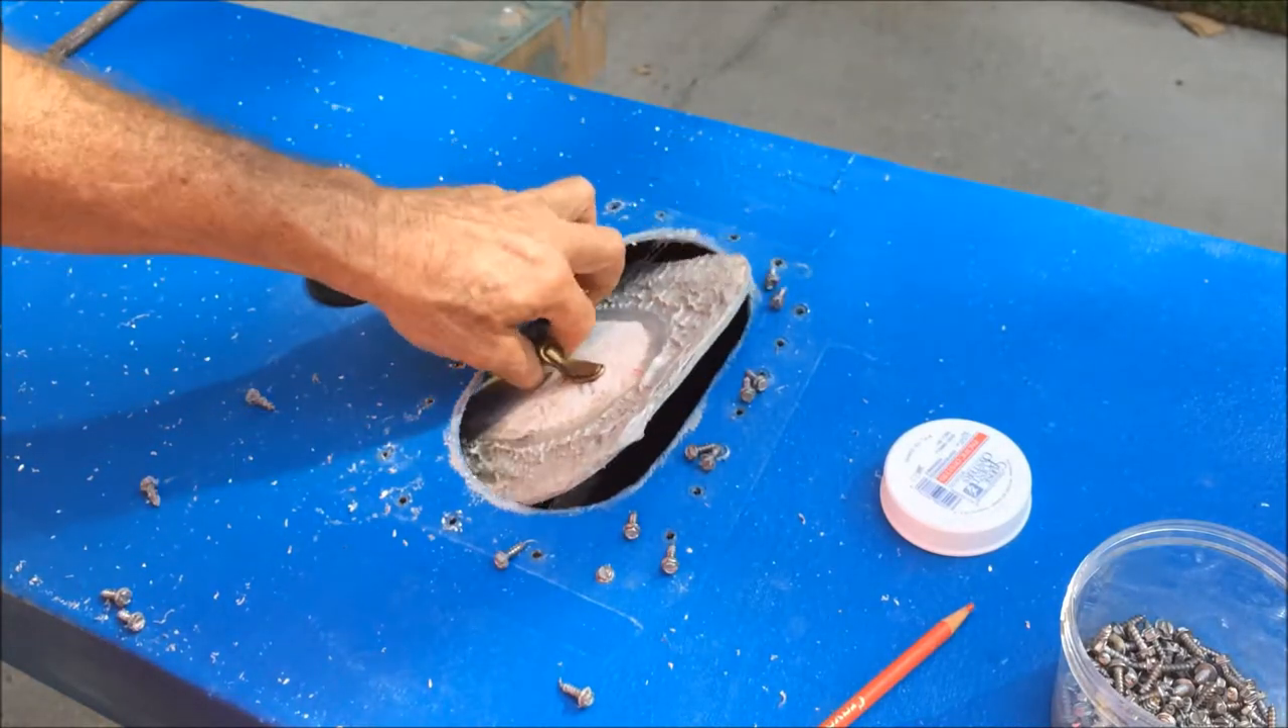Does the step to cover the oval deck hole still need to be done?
Yes.